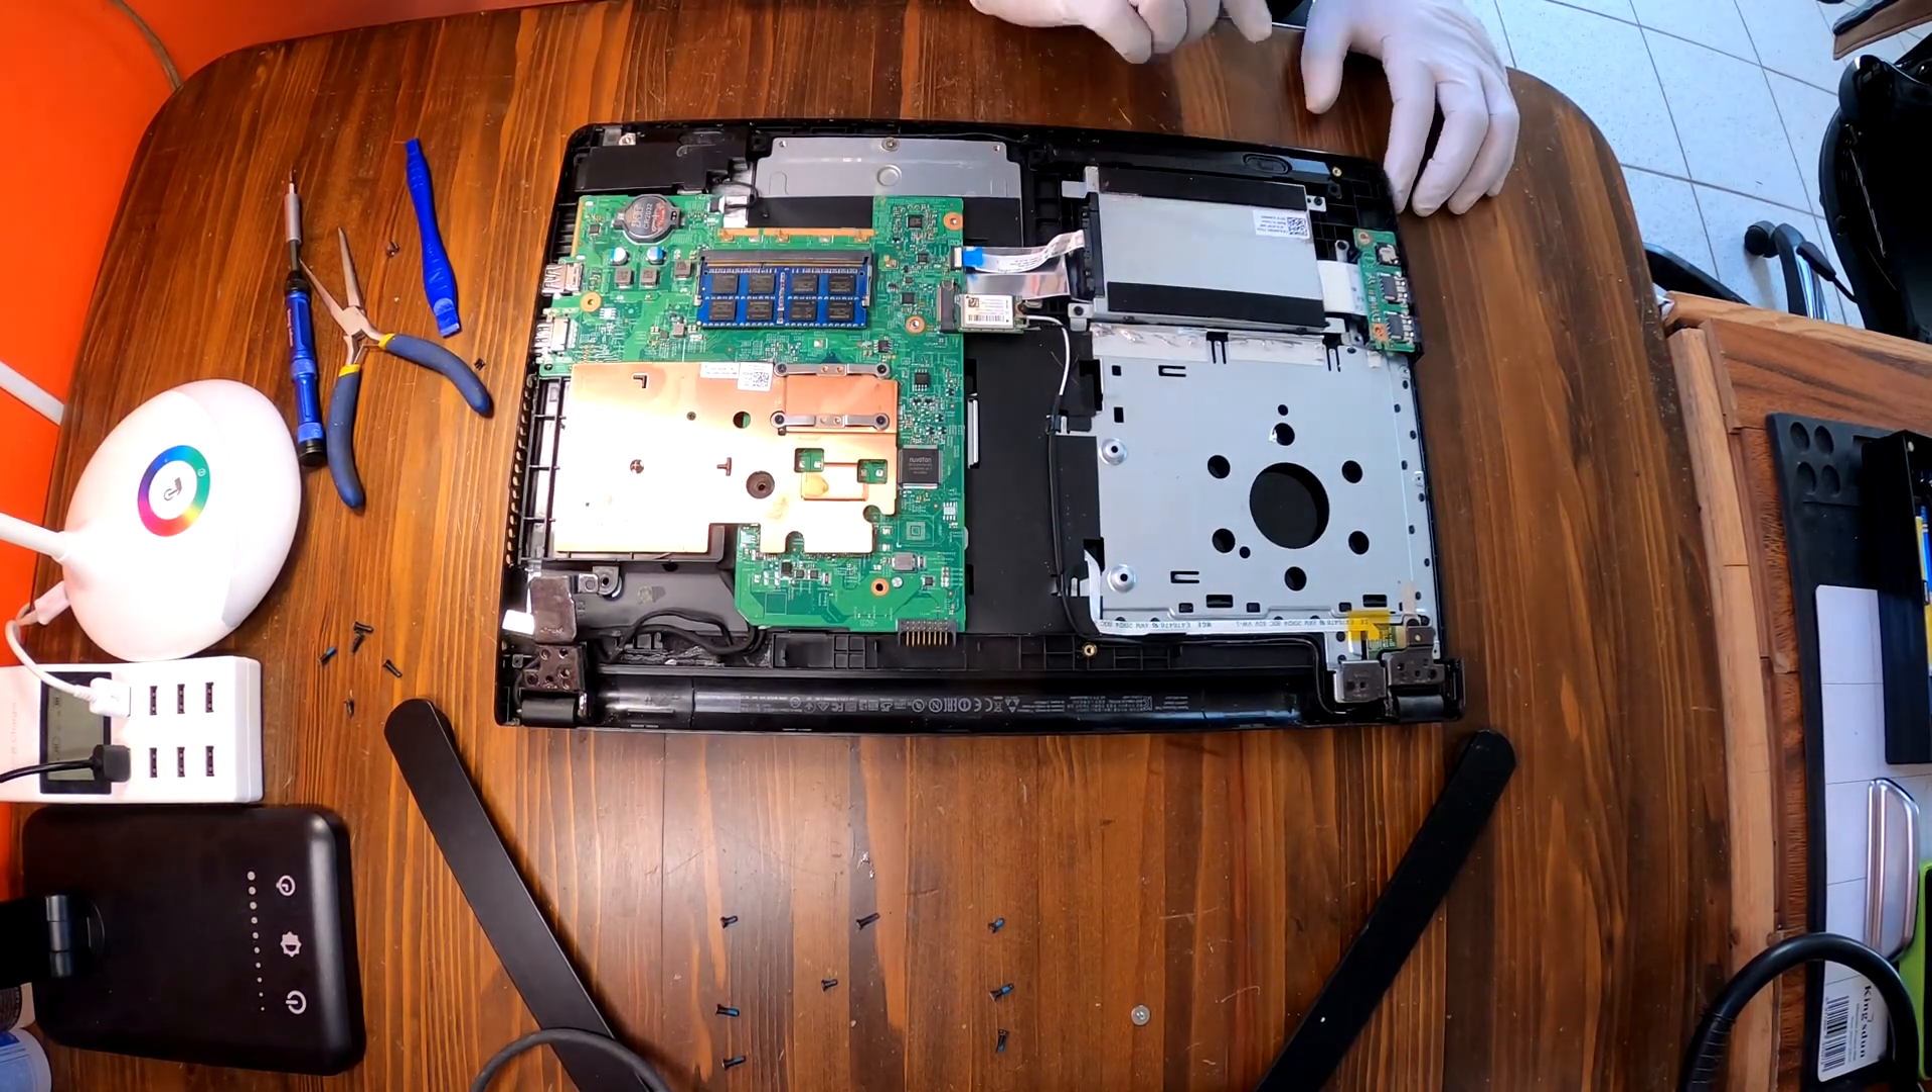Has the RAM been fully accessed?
Yes.